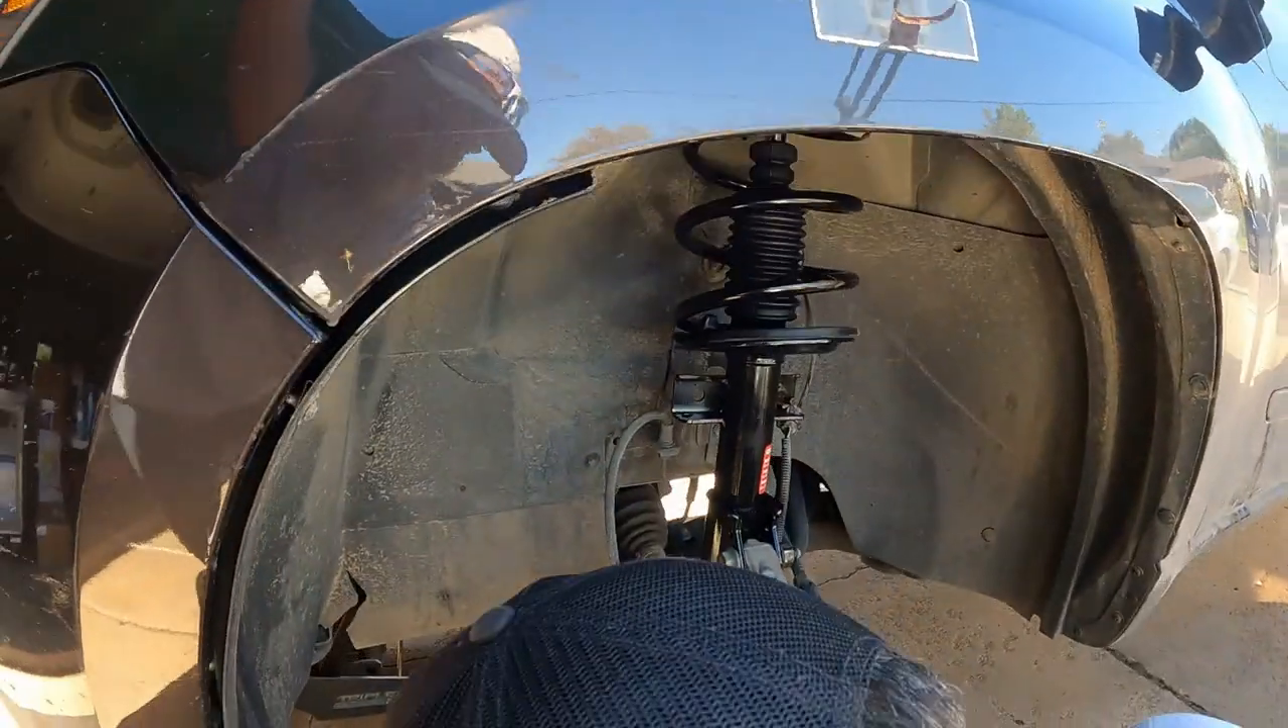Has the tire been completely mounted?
No.